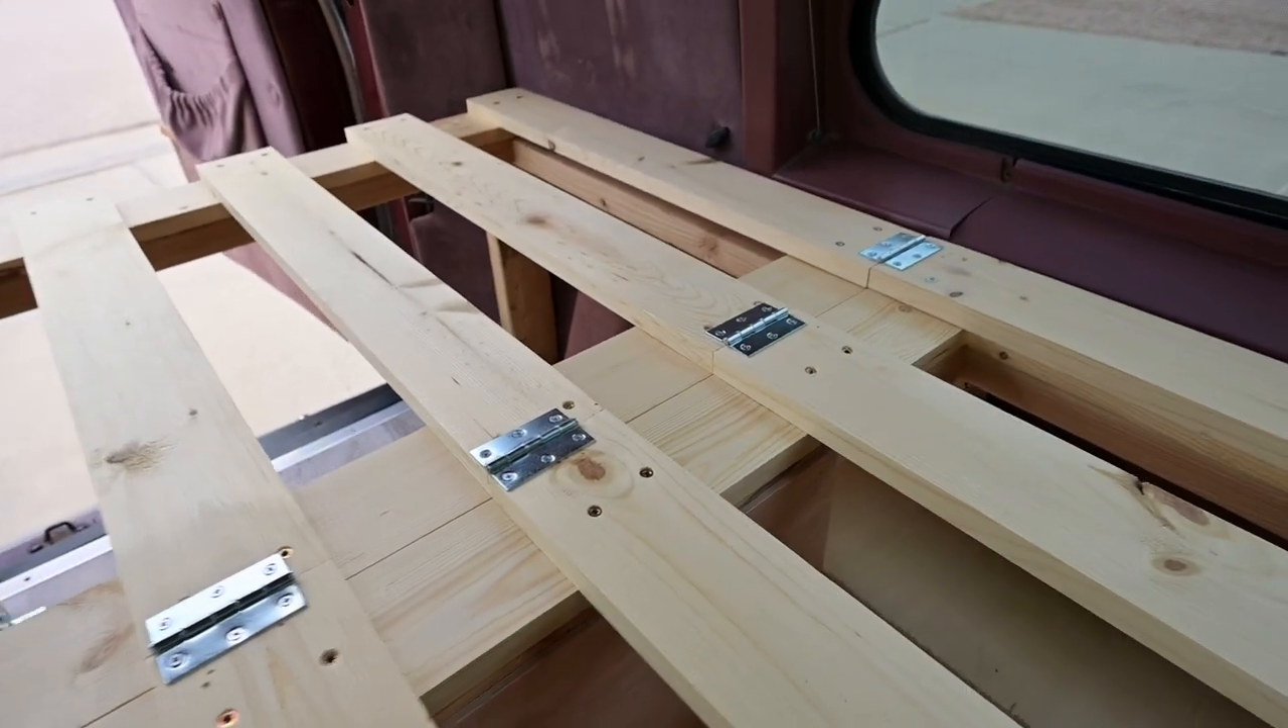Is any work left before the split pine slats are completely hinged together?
No.